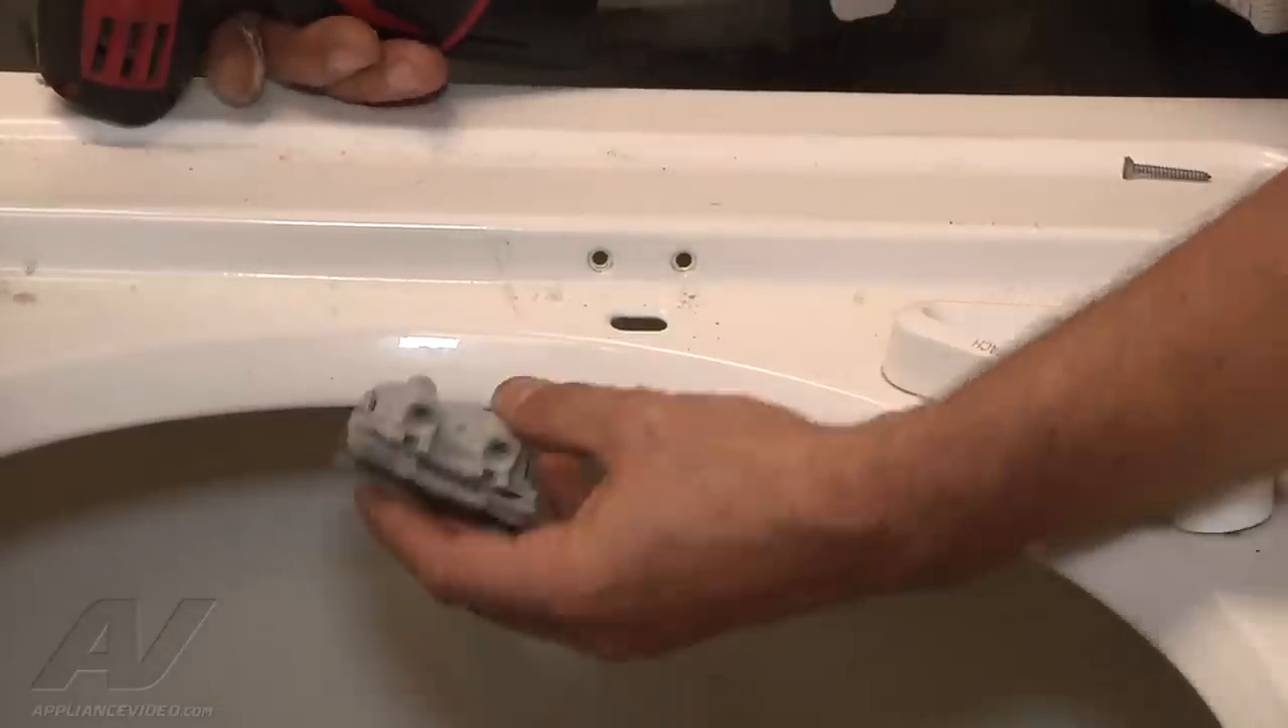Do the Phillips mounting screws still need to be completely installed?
Yes.